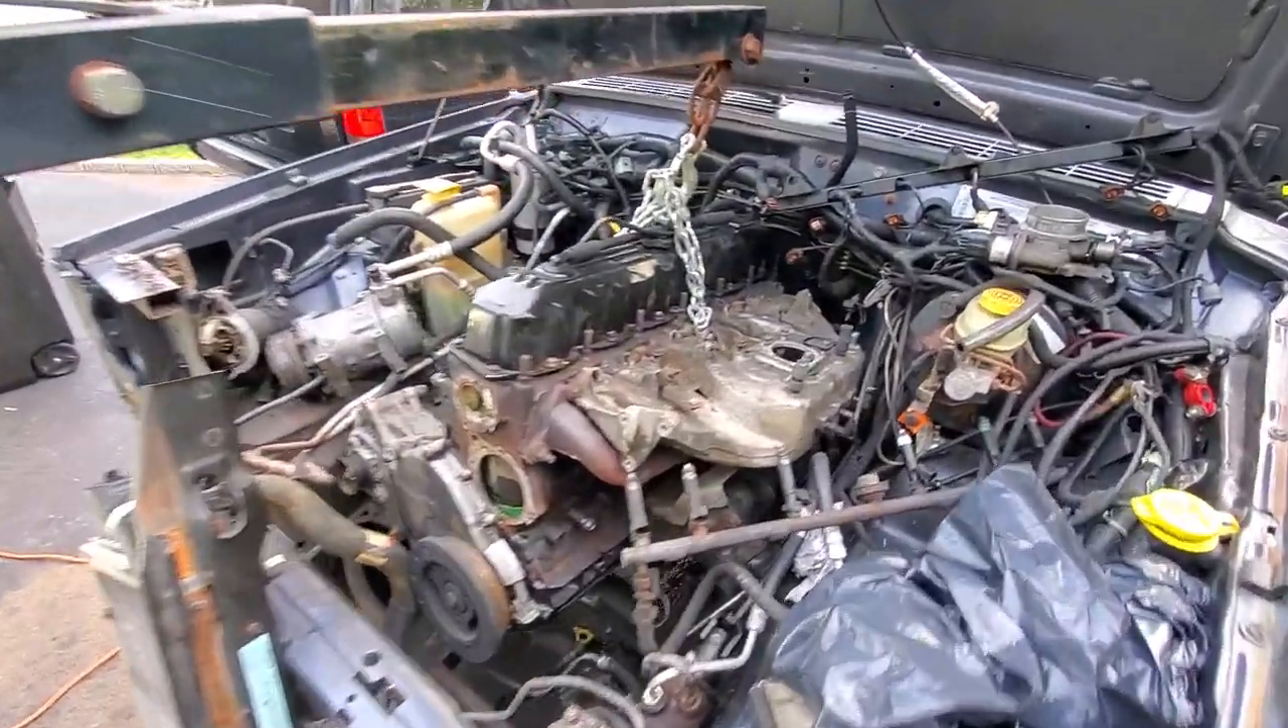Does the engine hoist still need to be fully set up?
No.